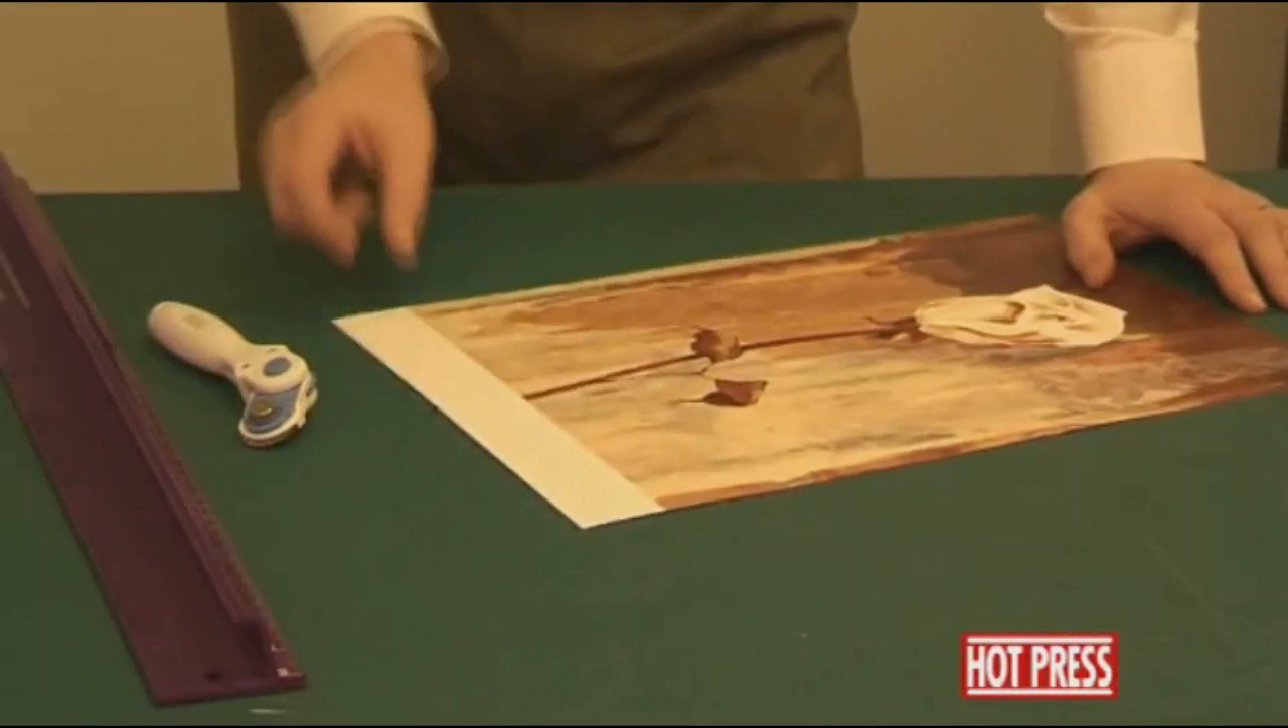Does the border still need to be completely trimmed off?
Yes.